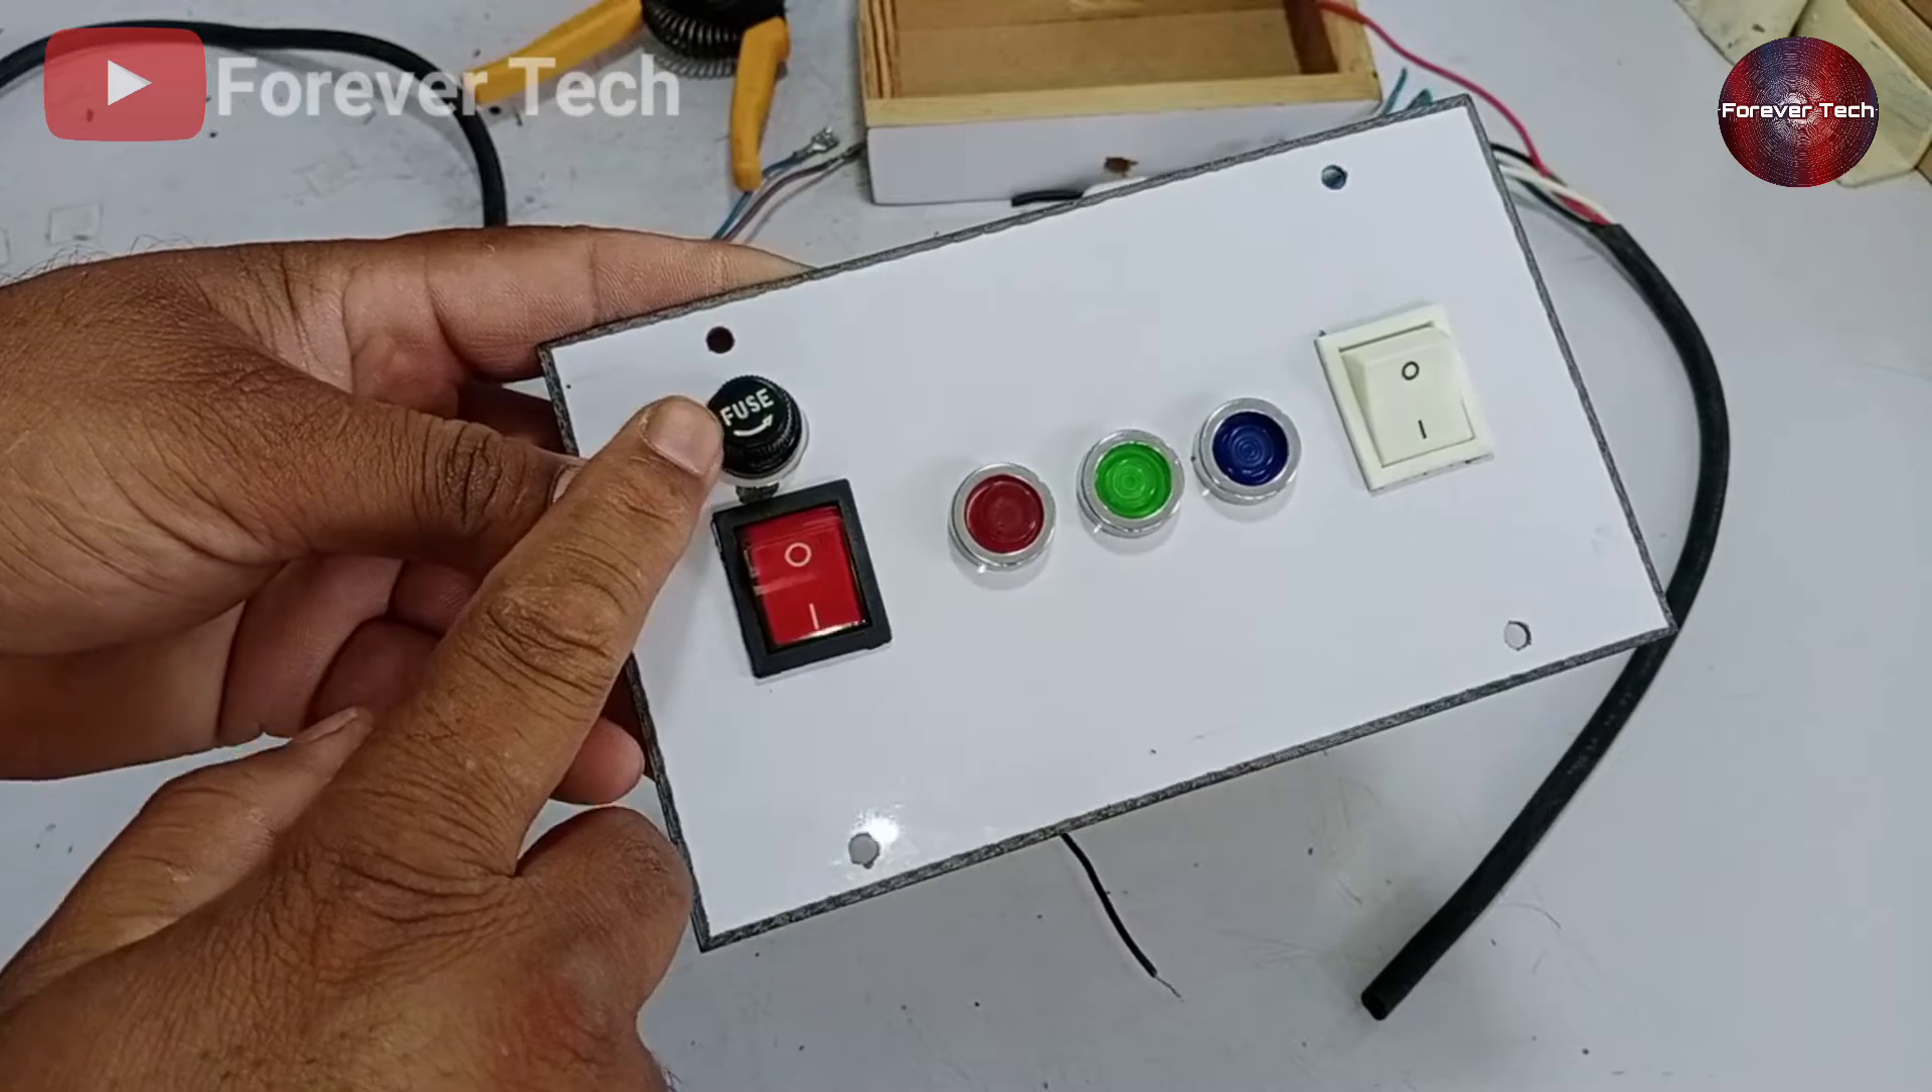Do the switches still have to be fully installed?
No.